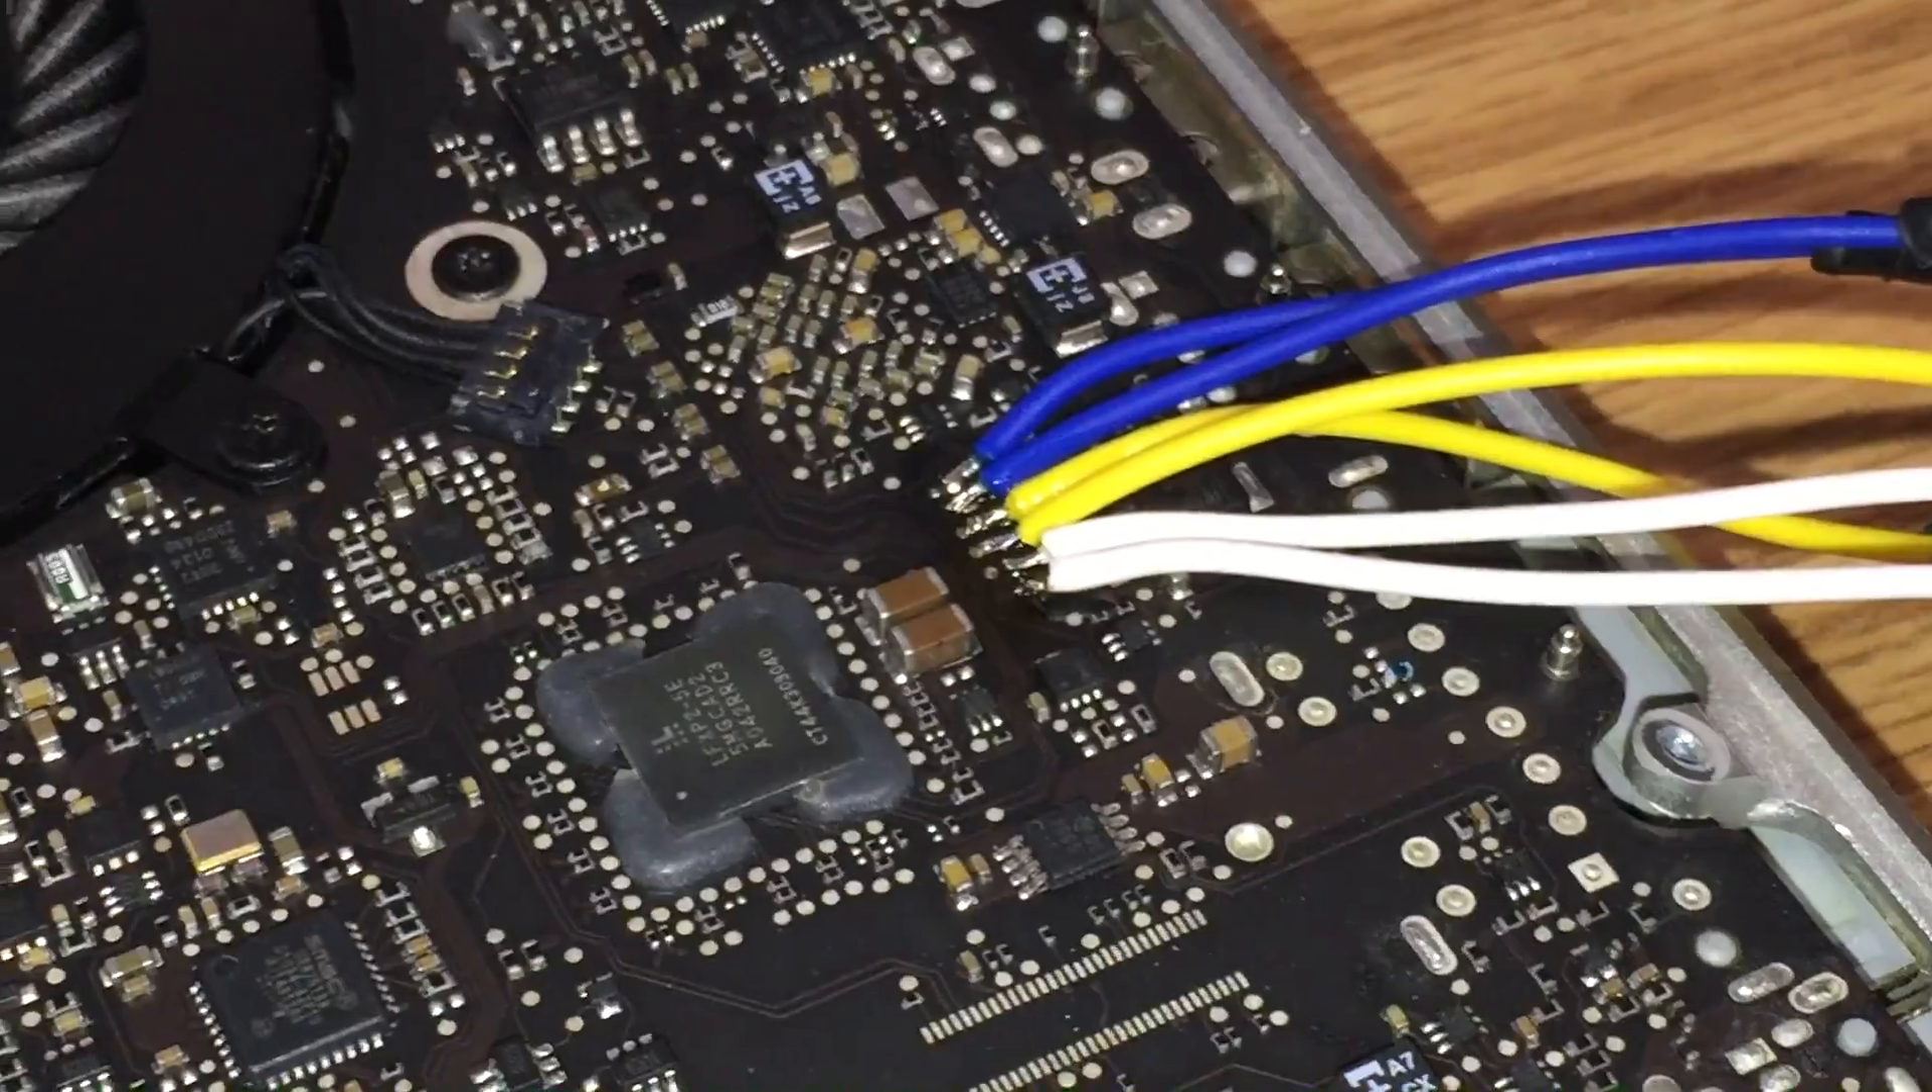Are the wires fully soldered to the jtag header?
Yes.